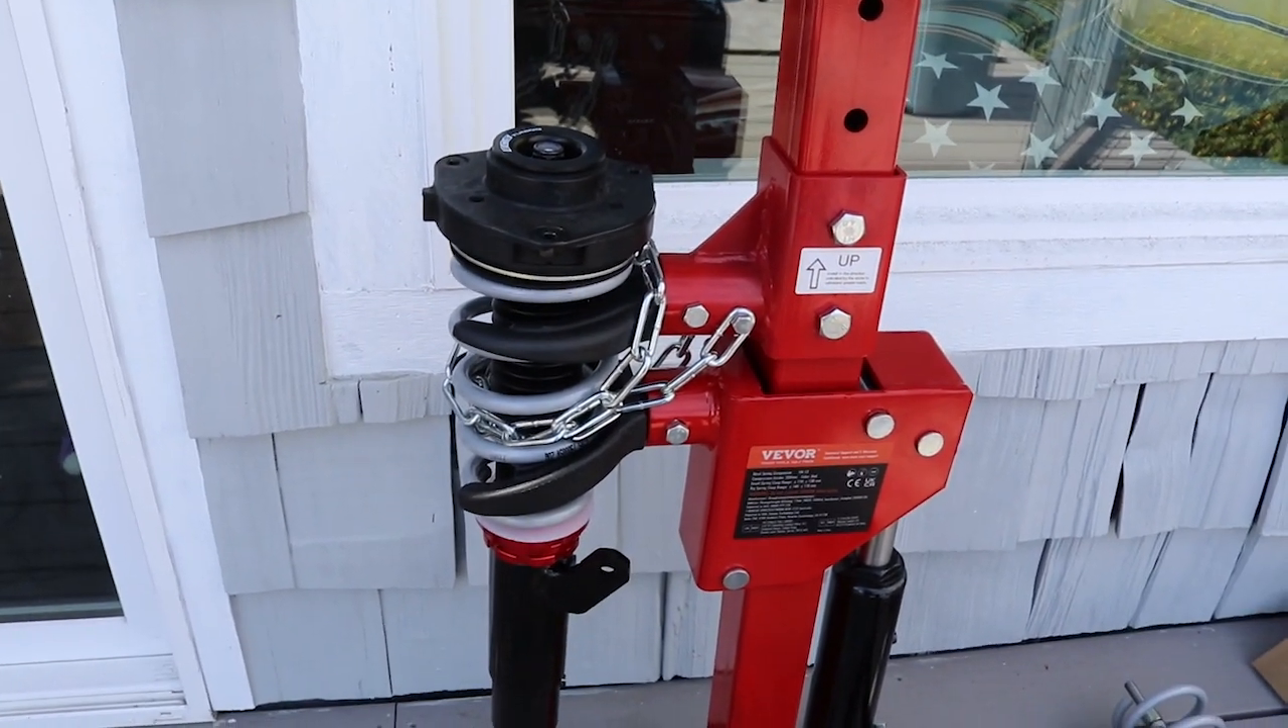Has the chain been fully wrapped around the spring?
Yes.